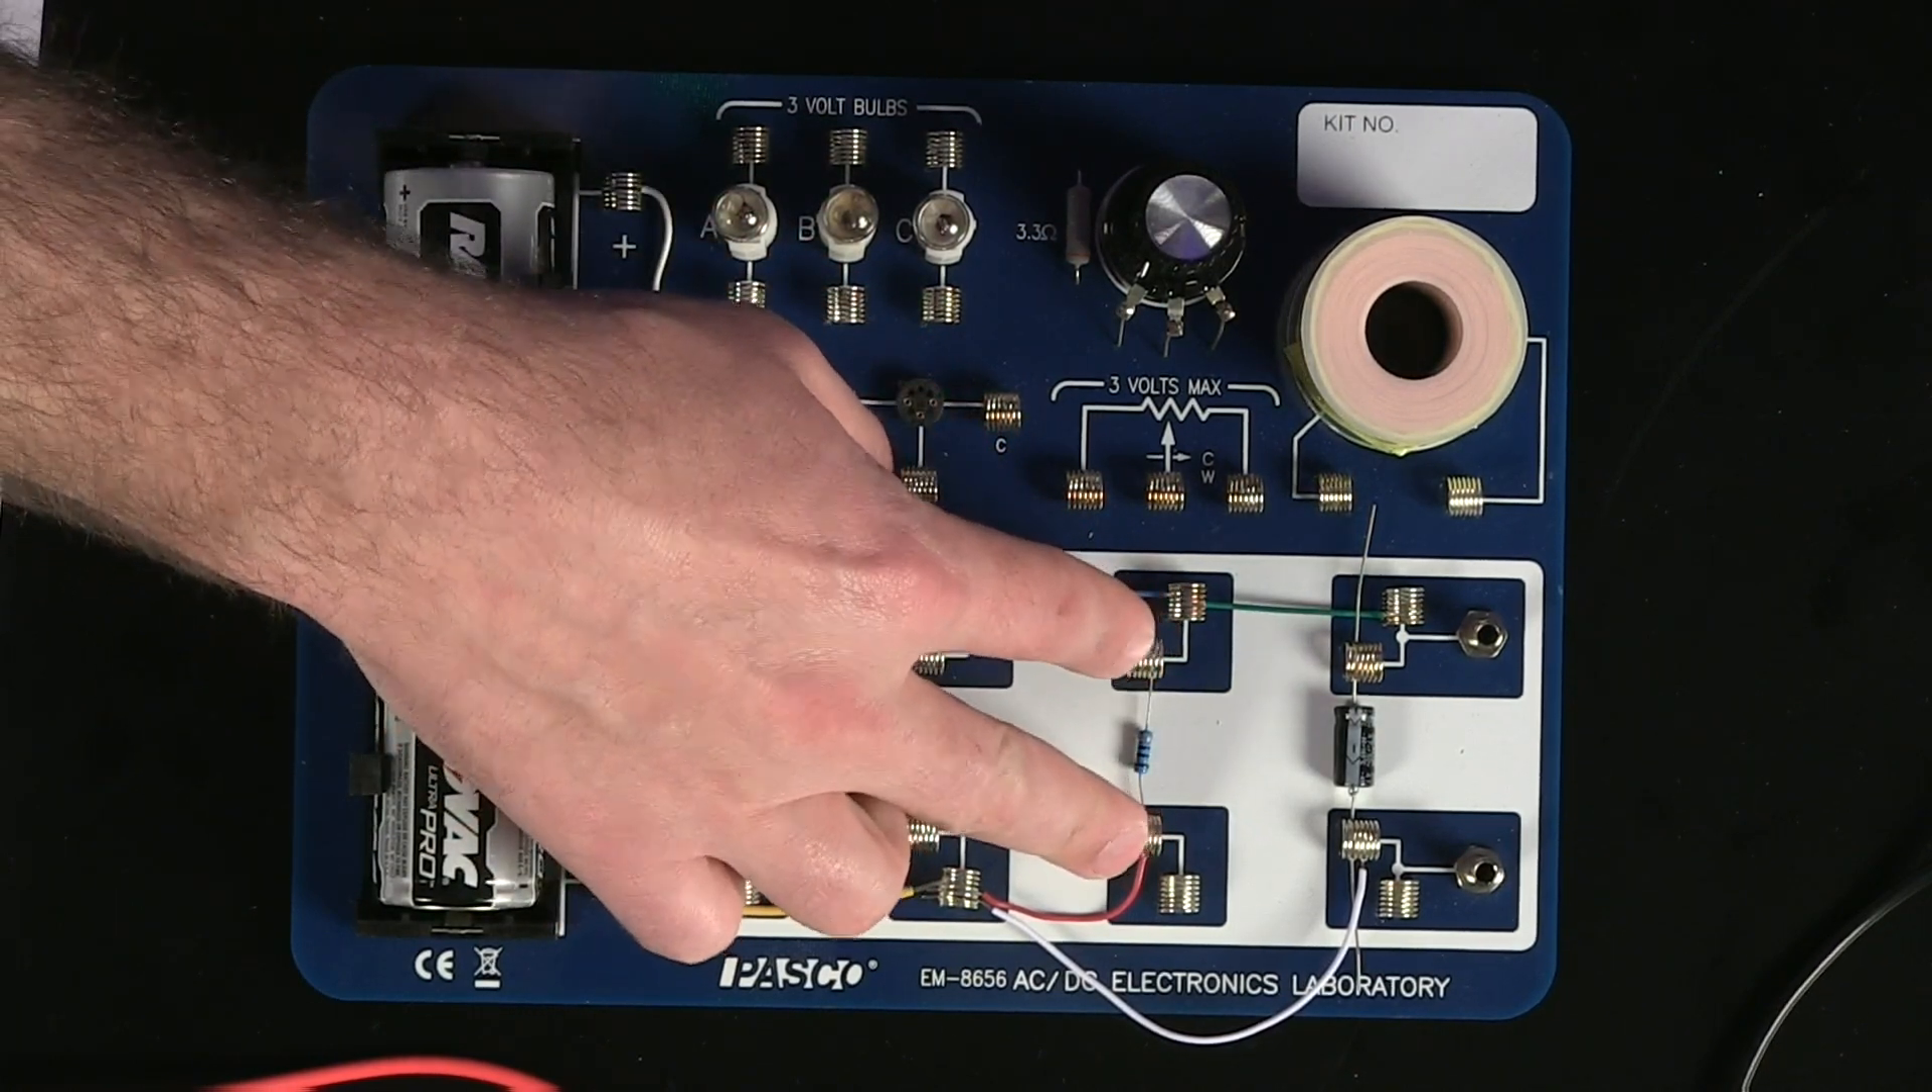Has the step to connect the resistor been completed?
Yes.